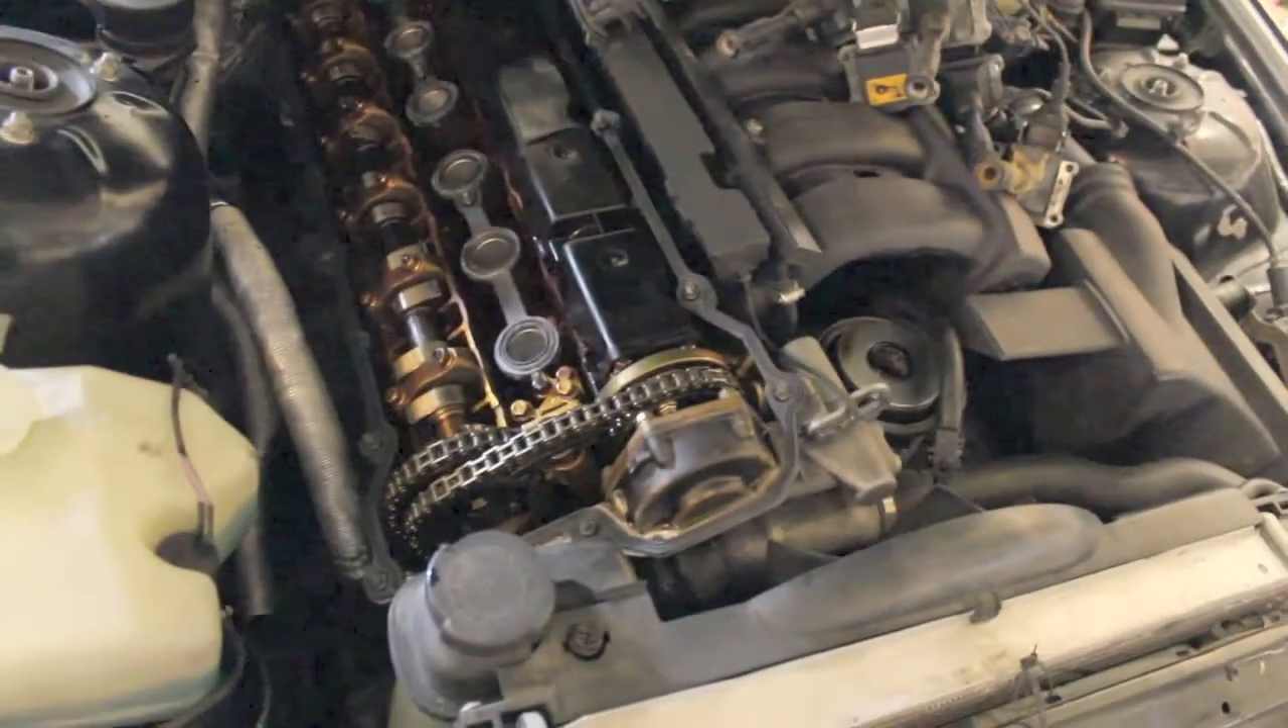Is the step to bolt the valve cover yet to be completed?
Yes.